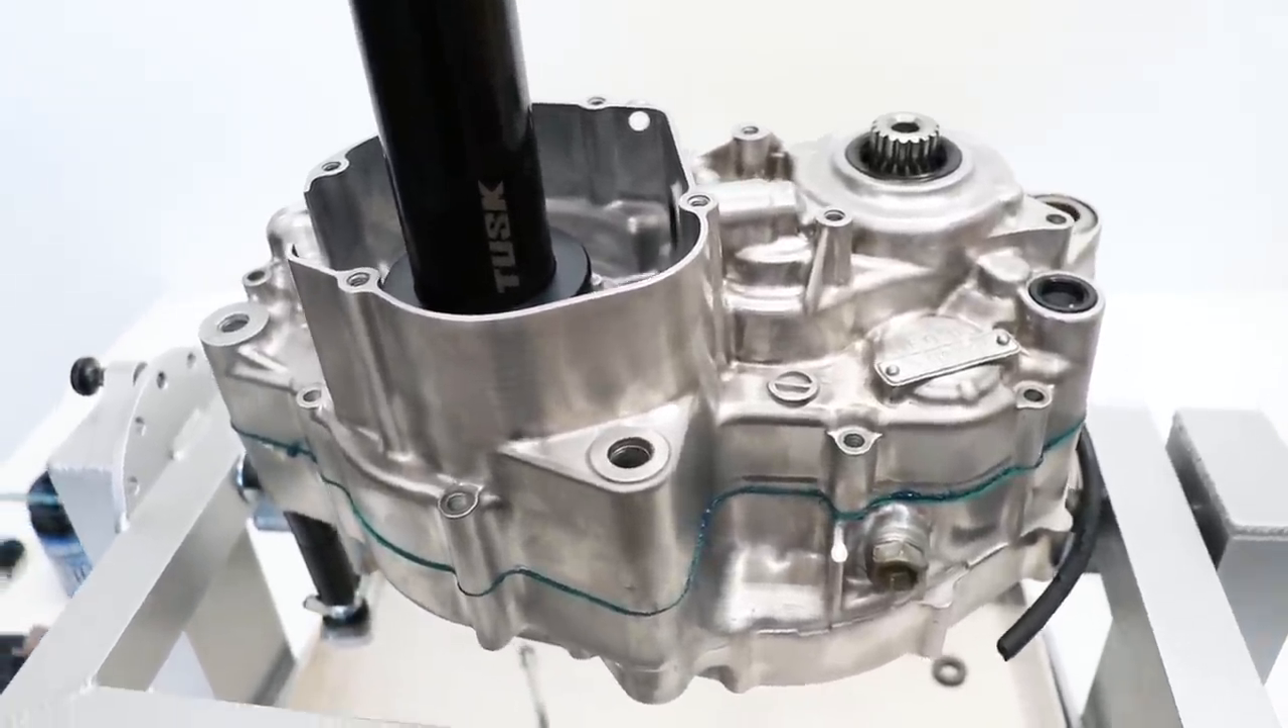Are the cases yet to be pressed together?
No.